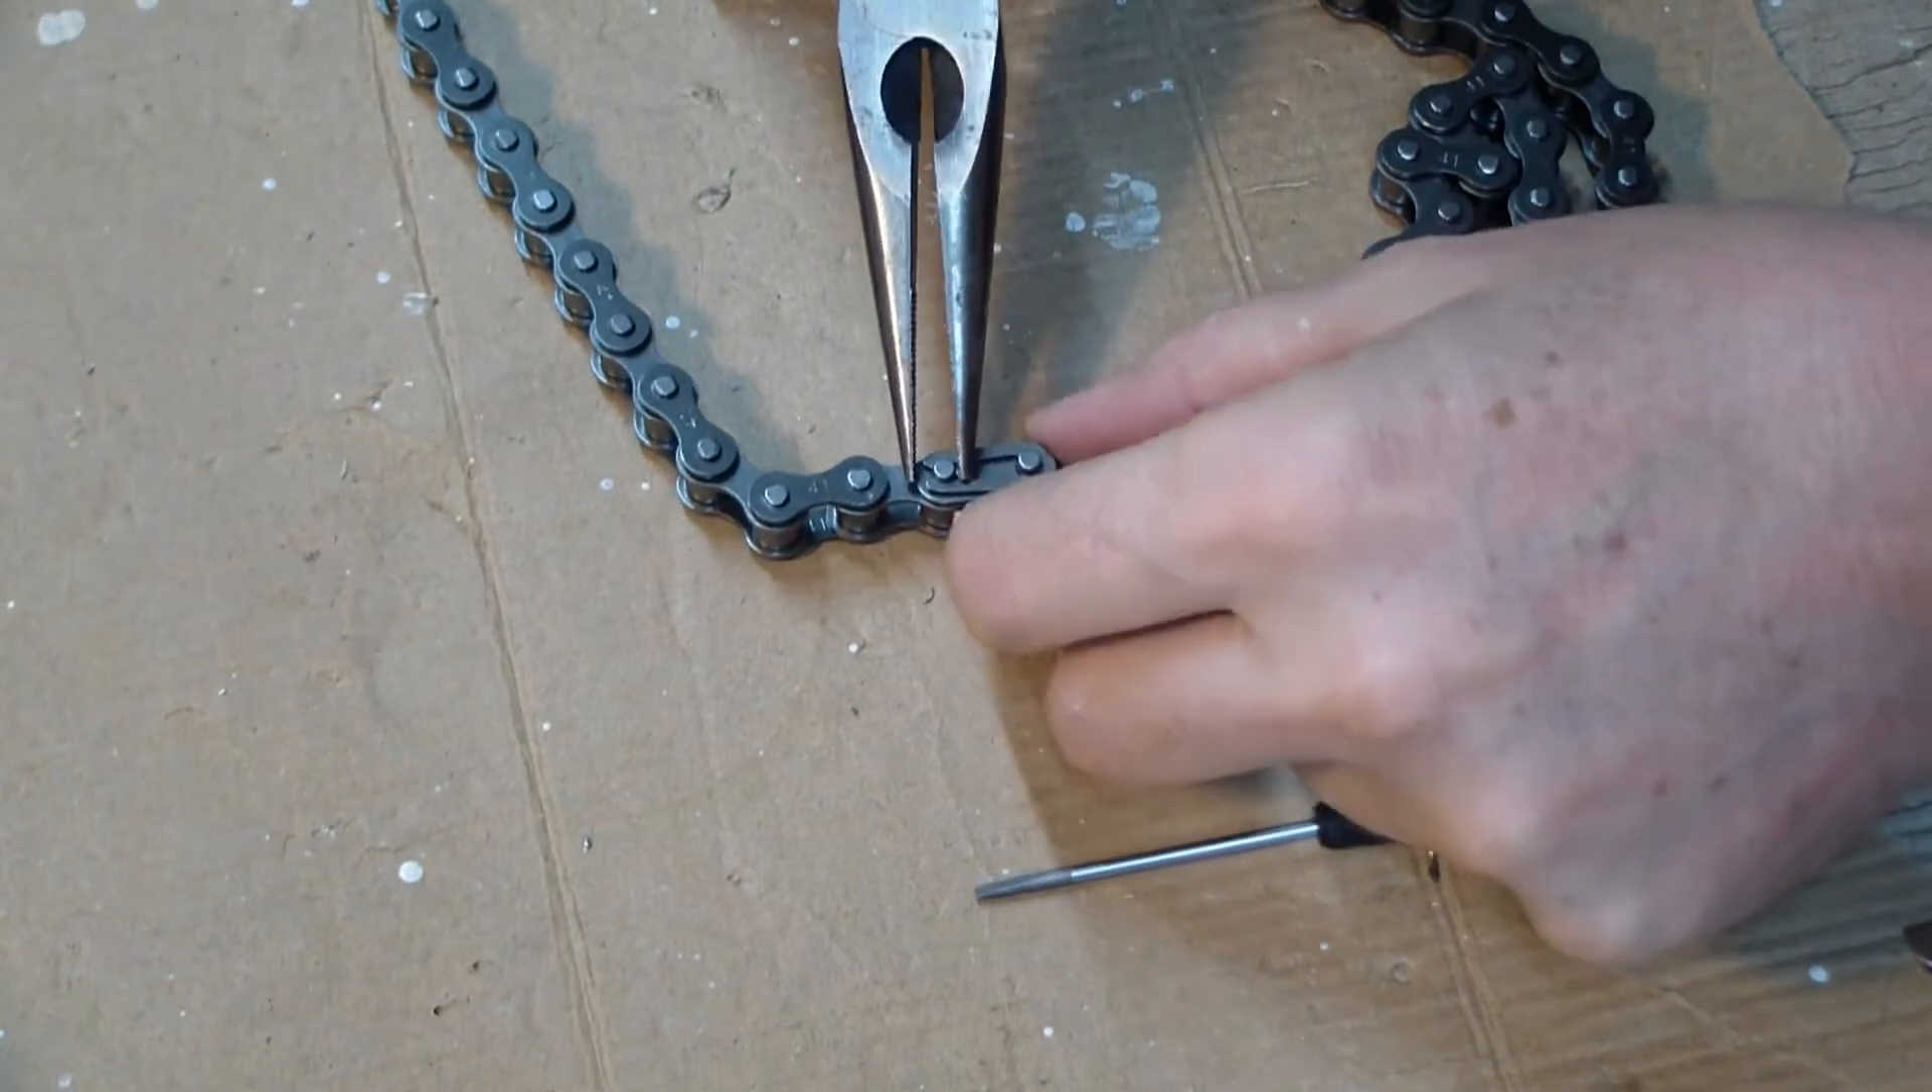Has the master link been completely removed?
No.